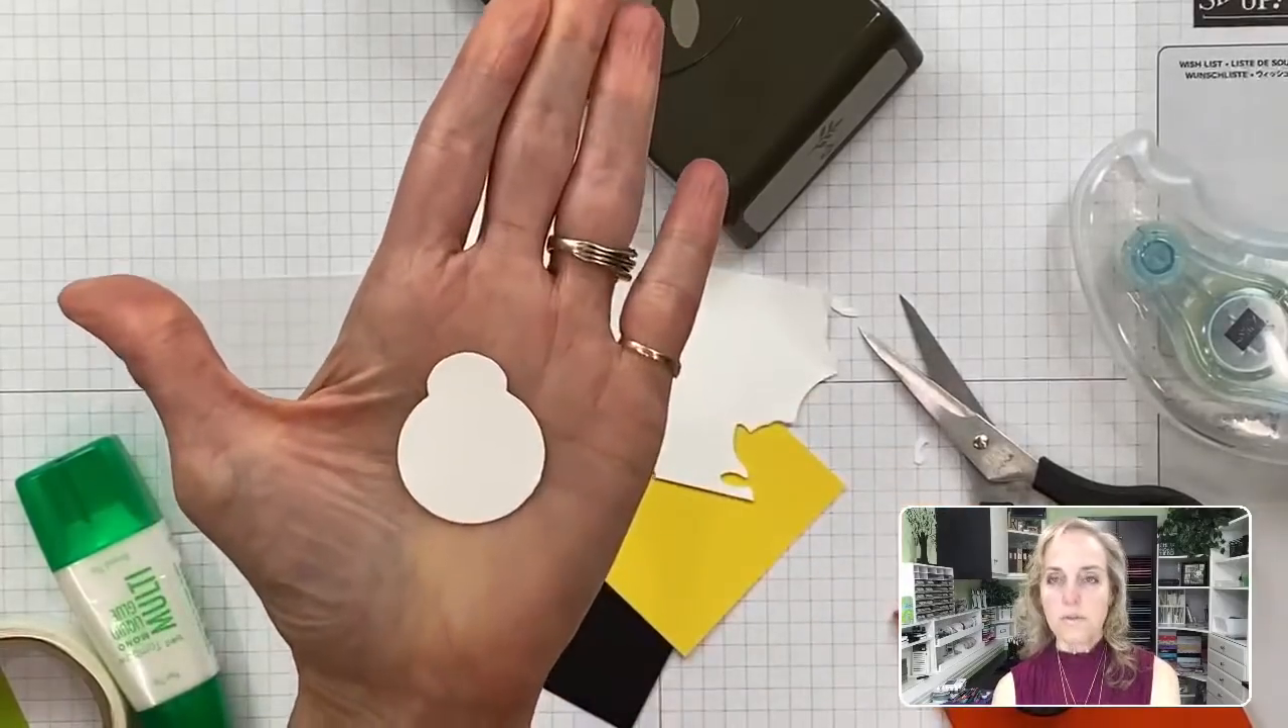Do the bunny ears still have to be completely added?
Yes.